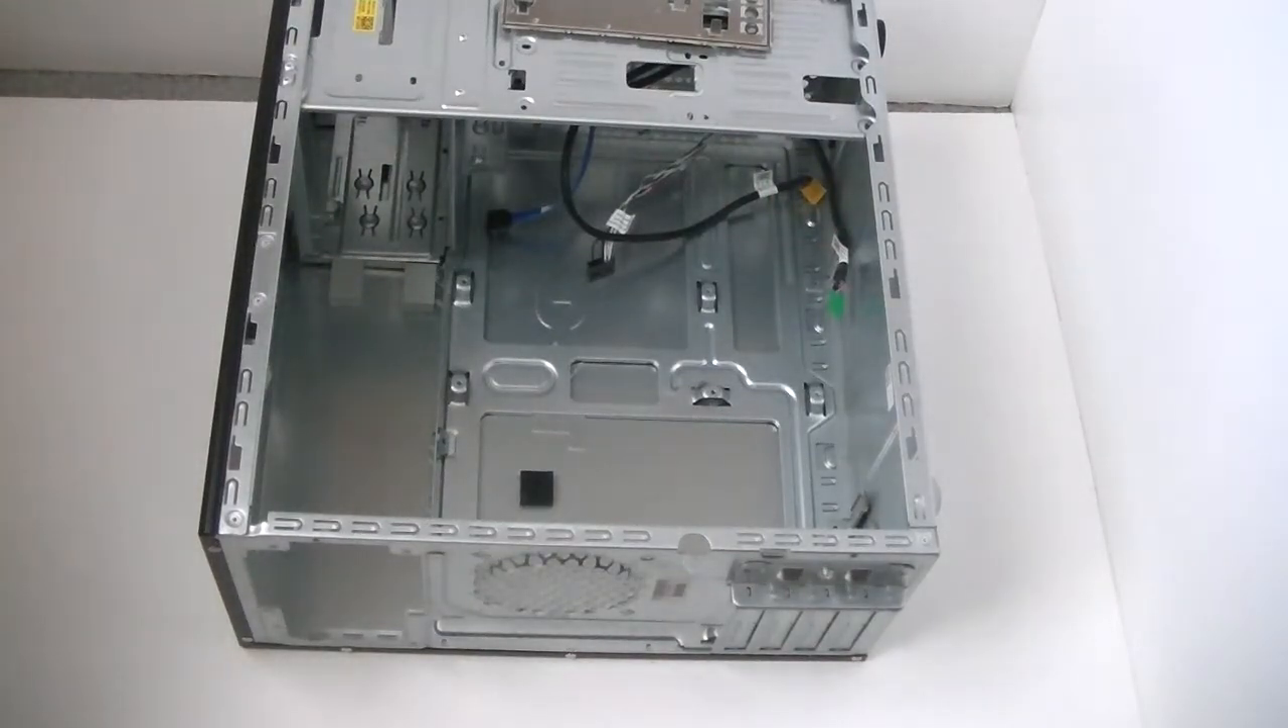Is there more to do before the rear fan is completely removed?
No.